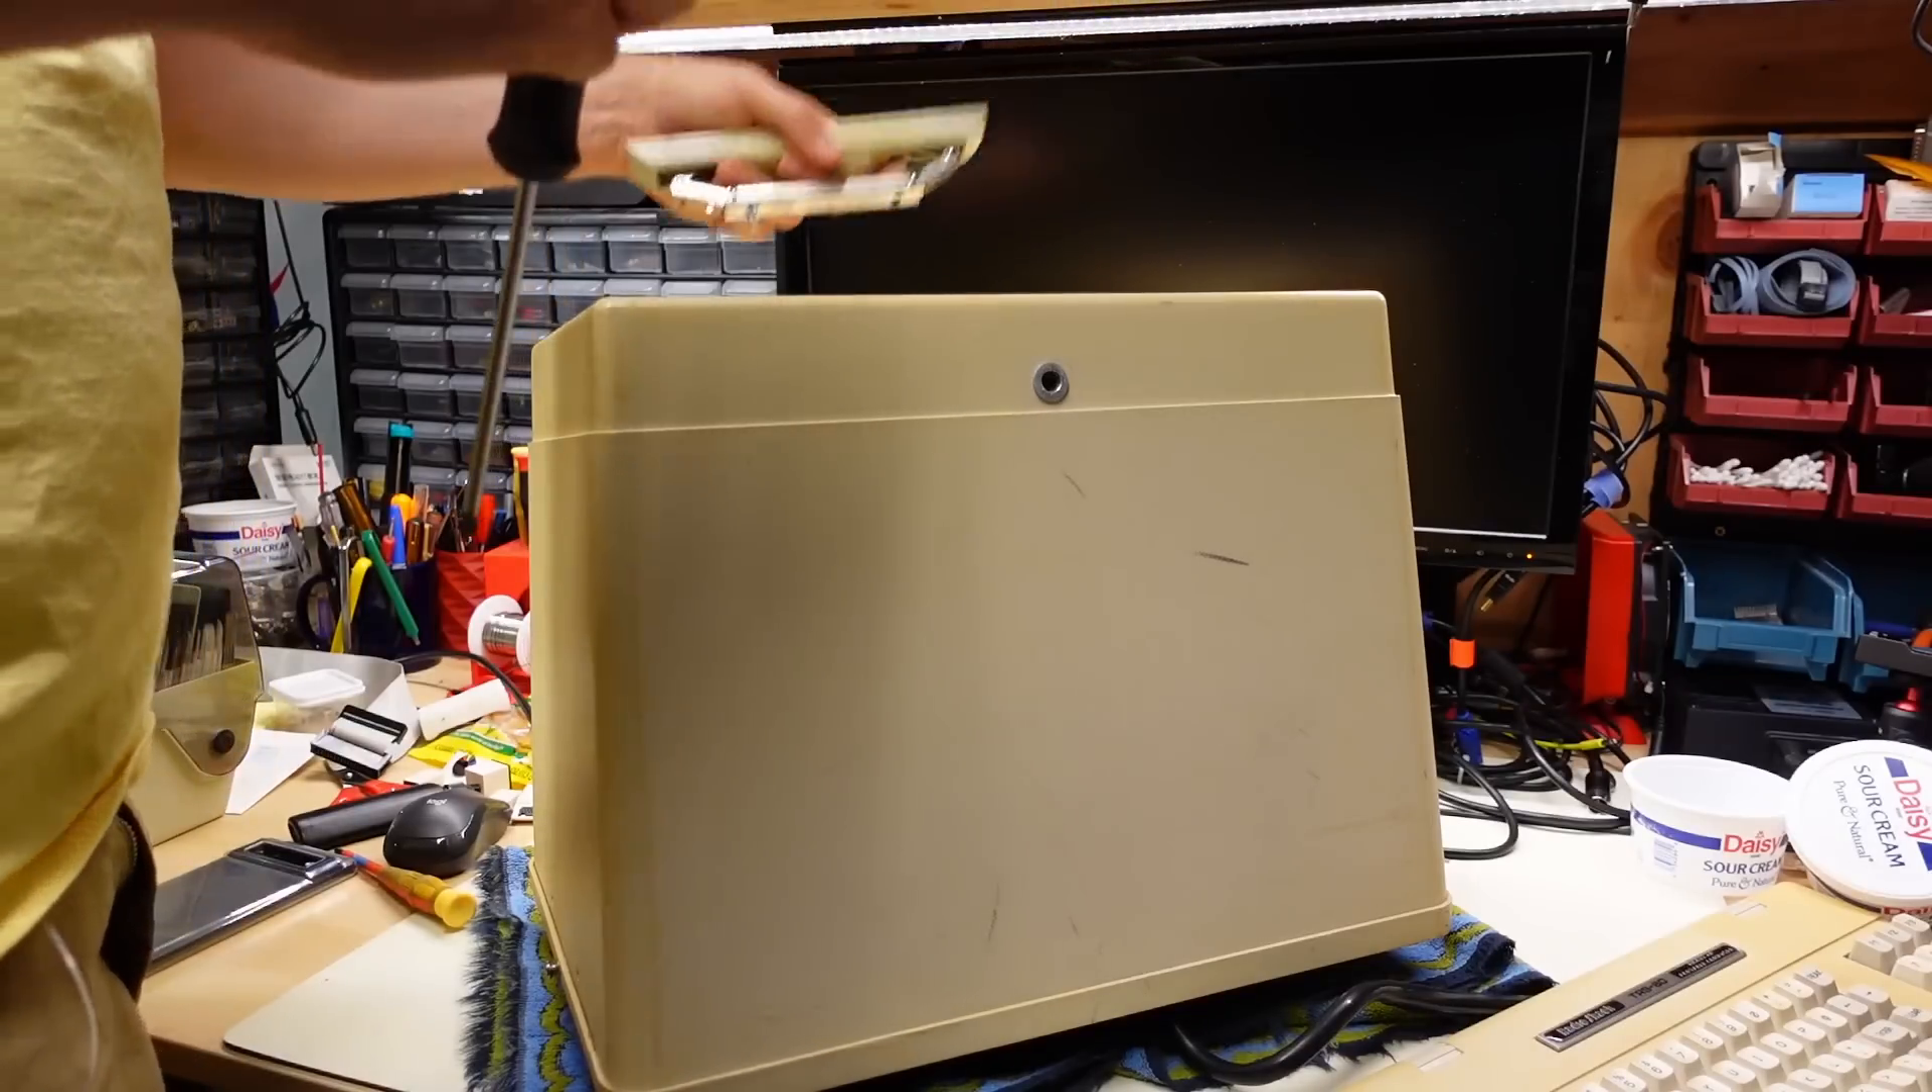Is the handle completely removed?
Yes.